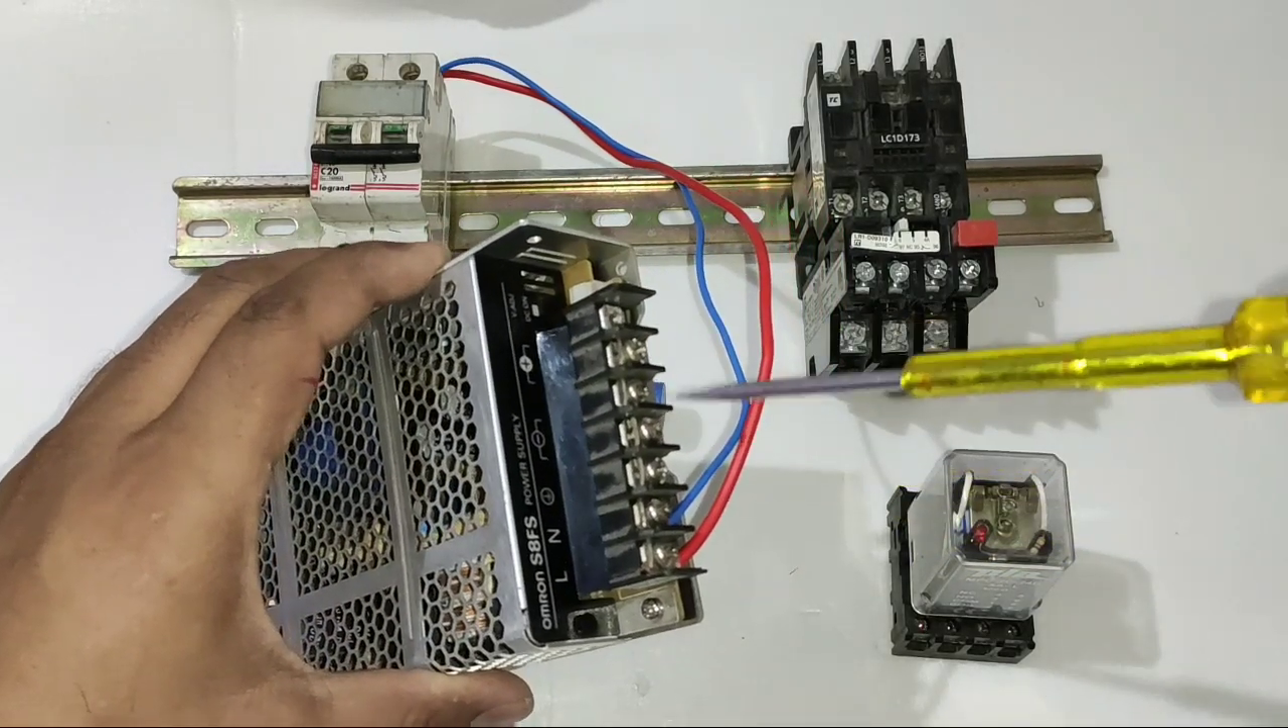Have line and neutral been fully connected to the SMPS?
Yes.